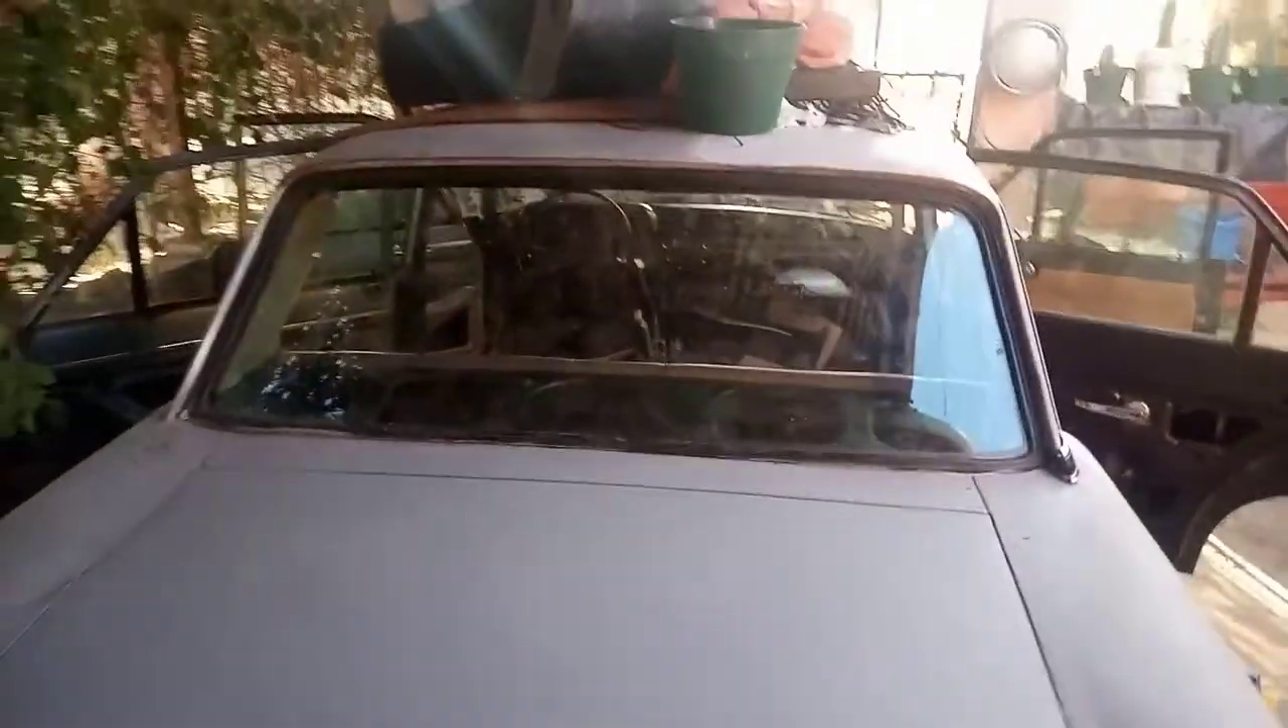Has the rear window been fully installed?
Yes.